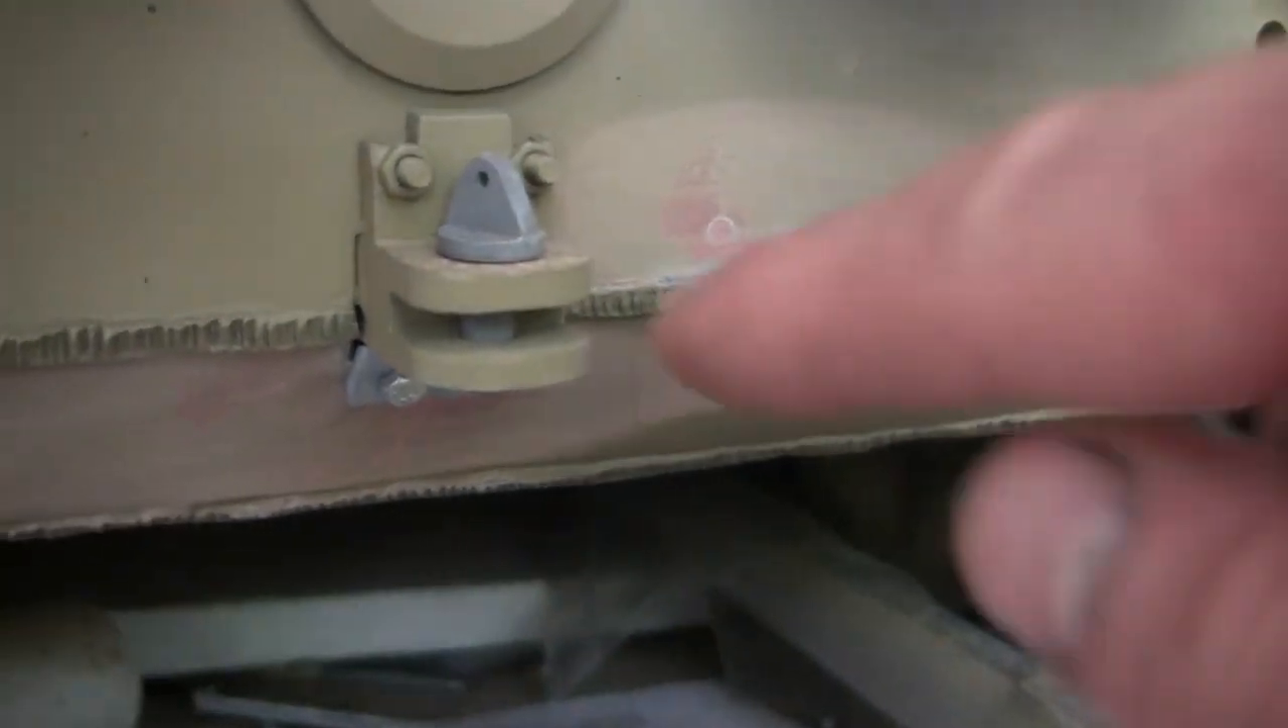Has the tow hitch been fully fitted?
Yes.